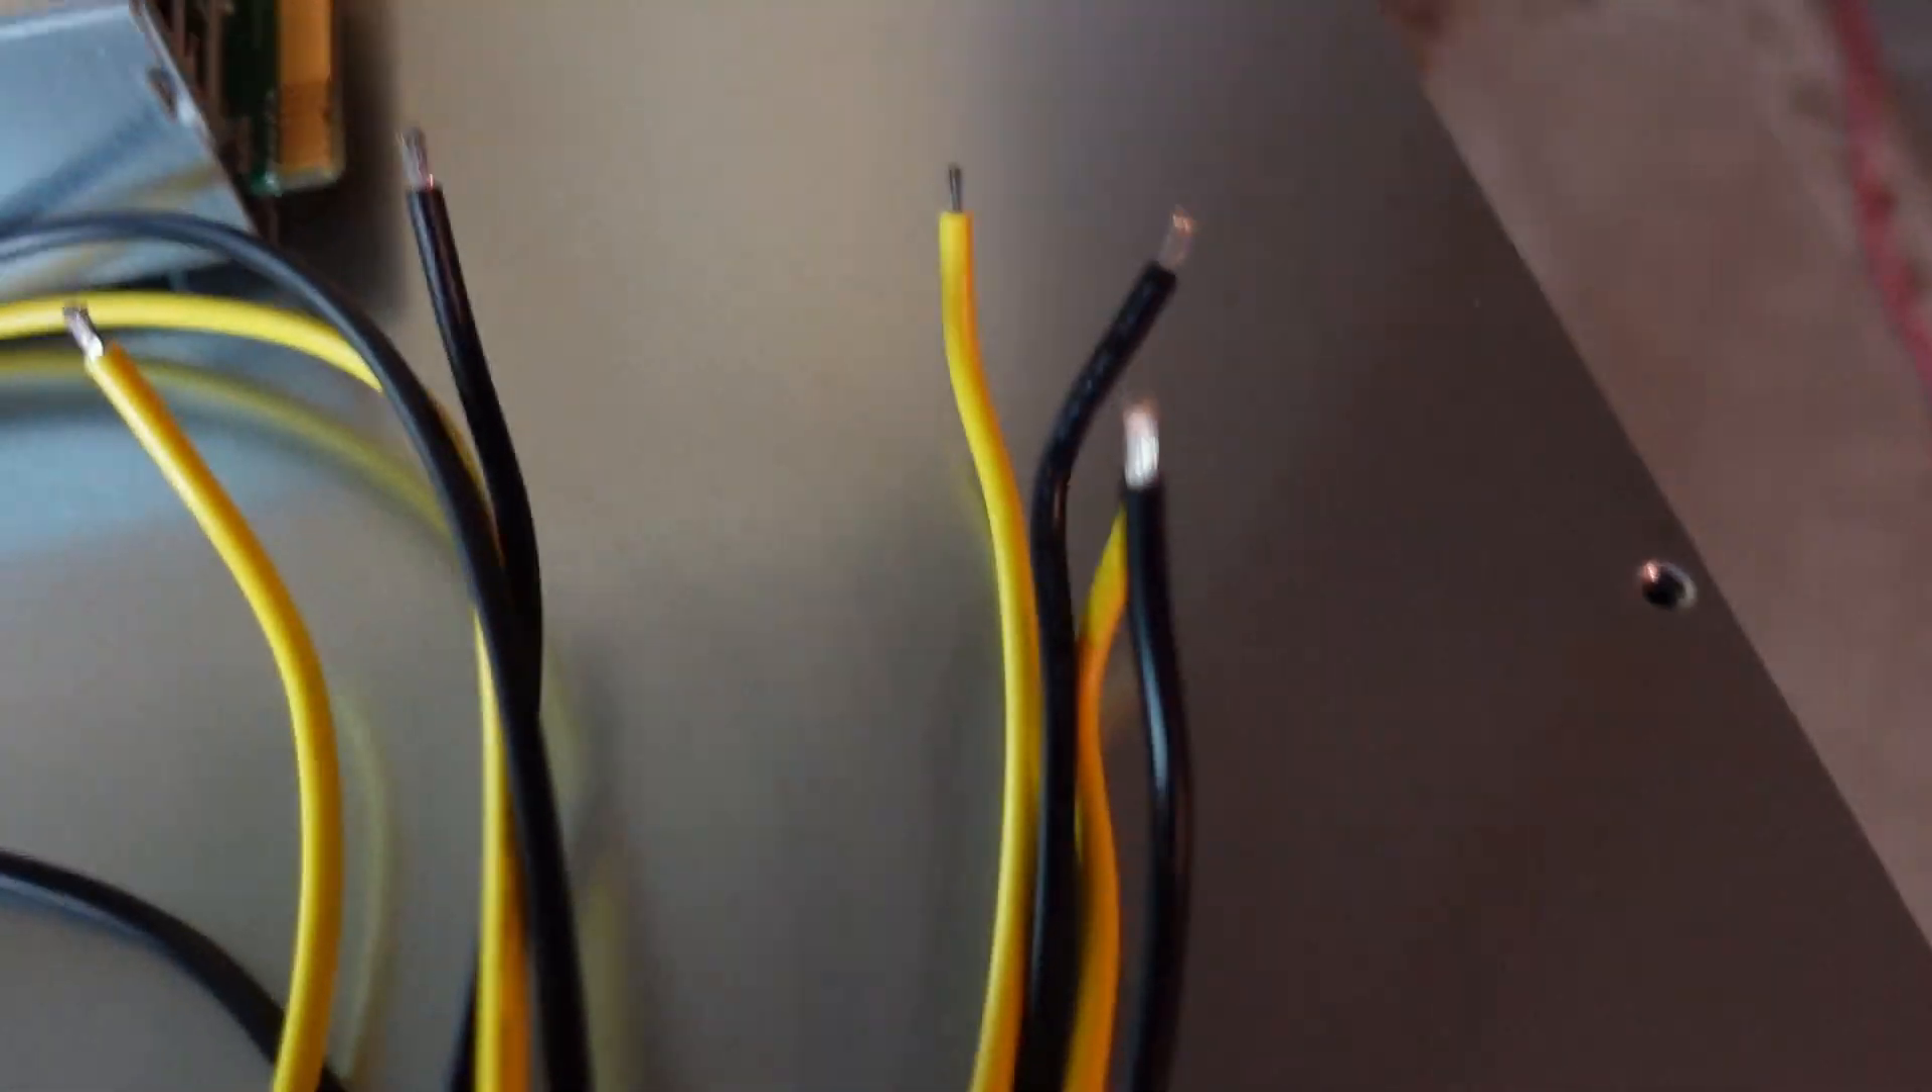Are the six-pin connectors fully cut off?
Yes.